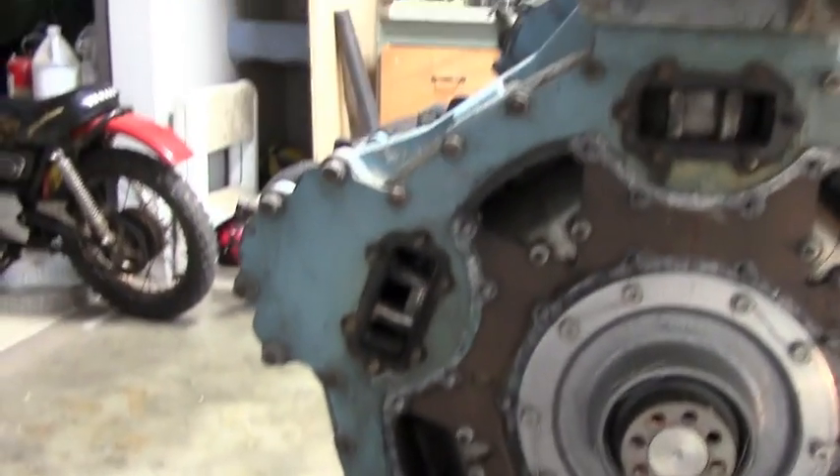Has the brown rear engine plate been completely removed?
No.